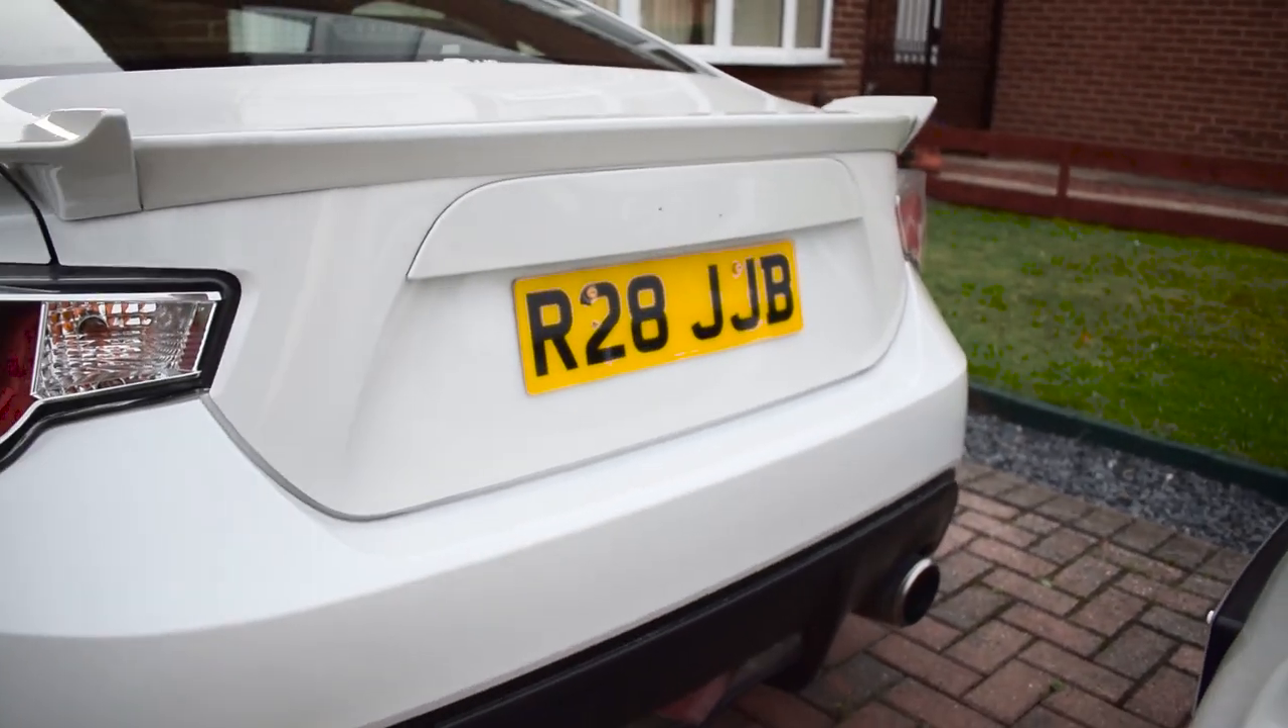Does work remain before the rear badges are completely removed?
No.